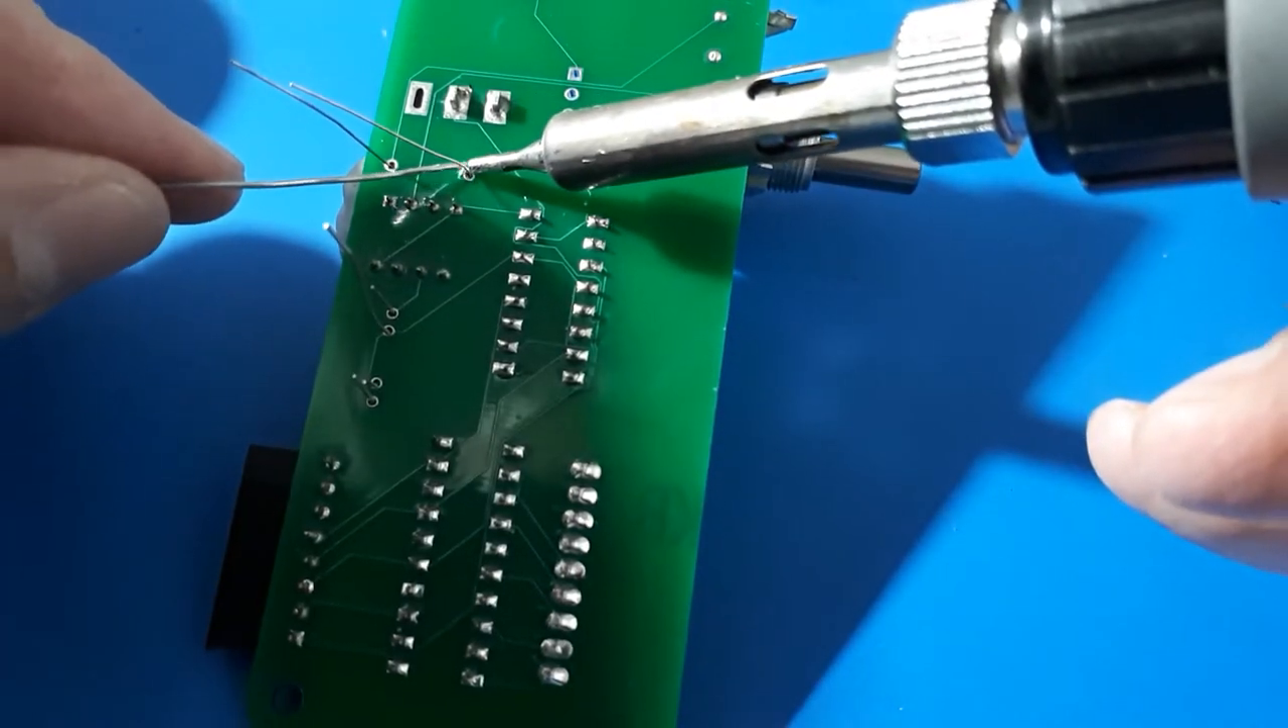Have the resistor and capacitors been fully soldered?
No.